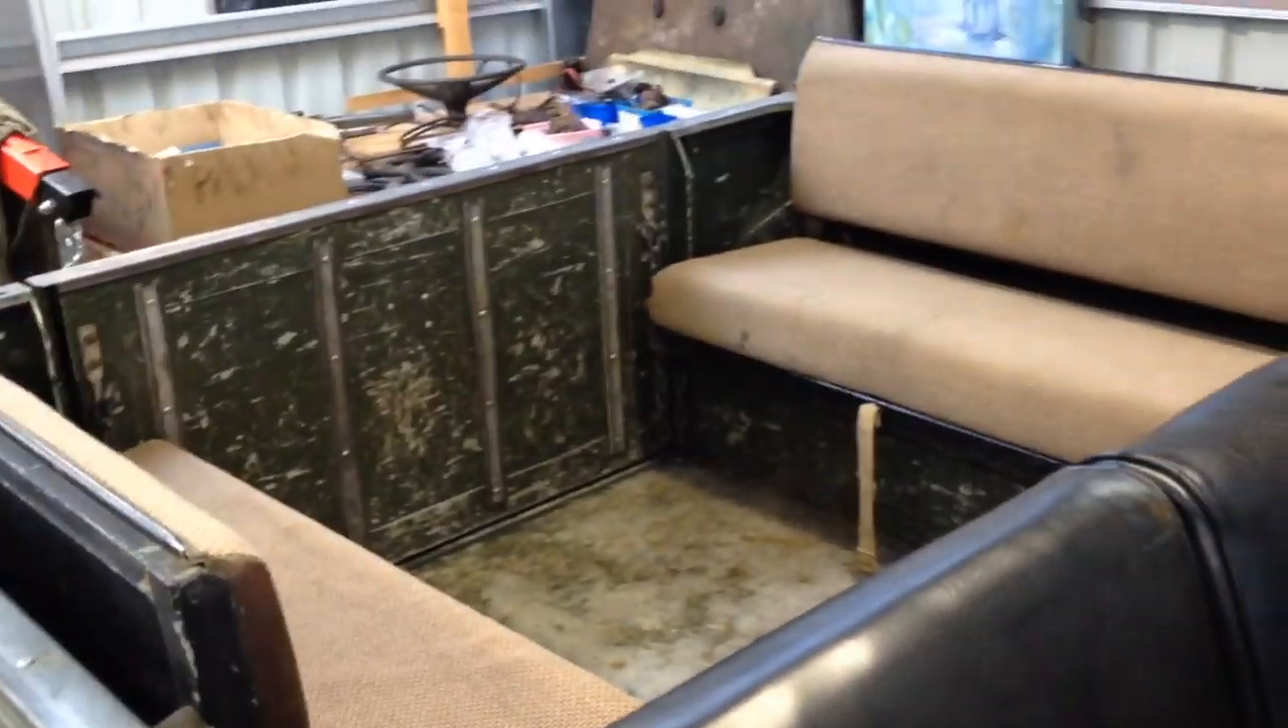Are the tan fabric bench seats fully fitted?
Yes.